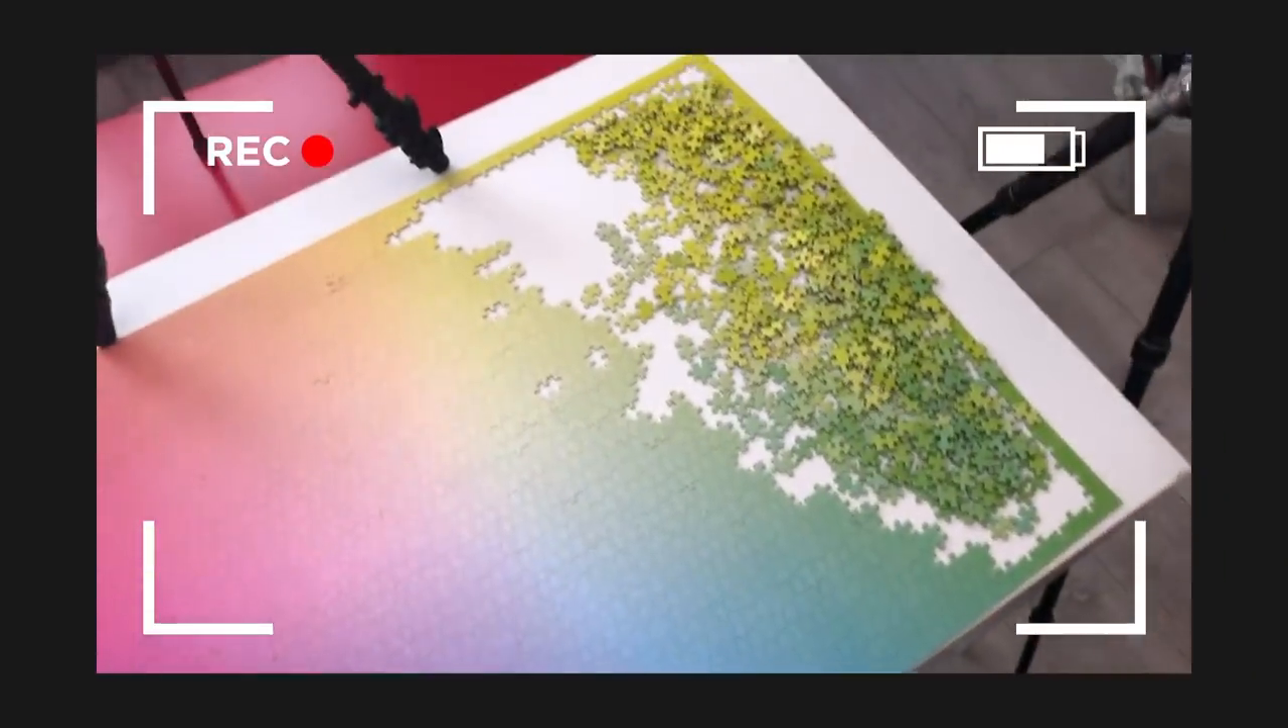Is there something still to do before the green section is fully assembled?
Yes.